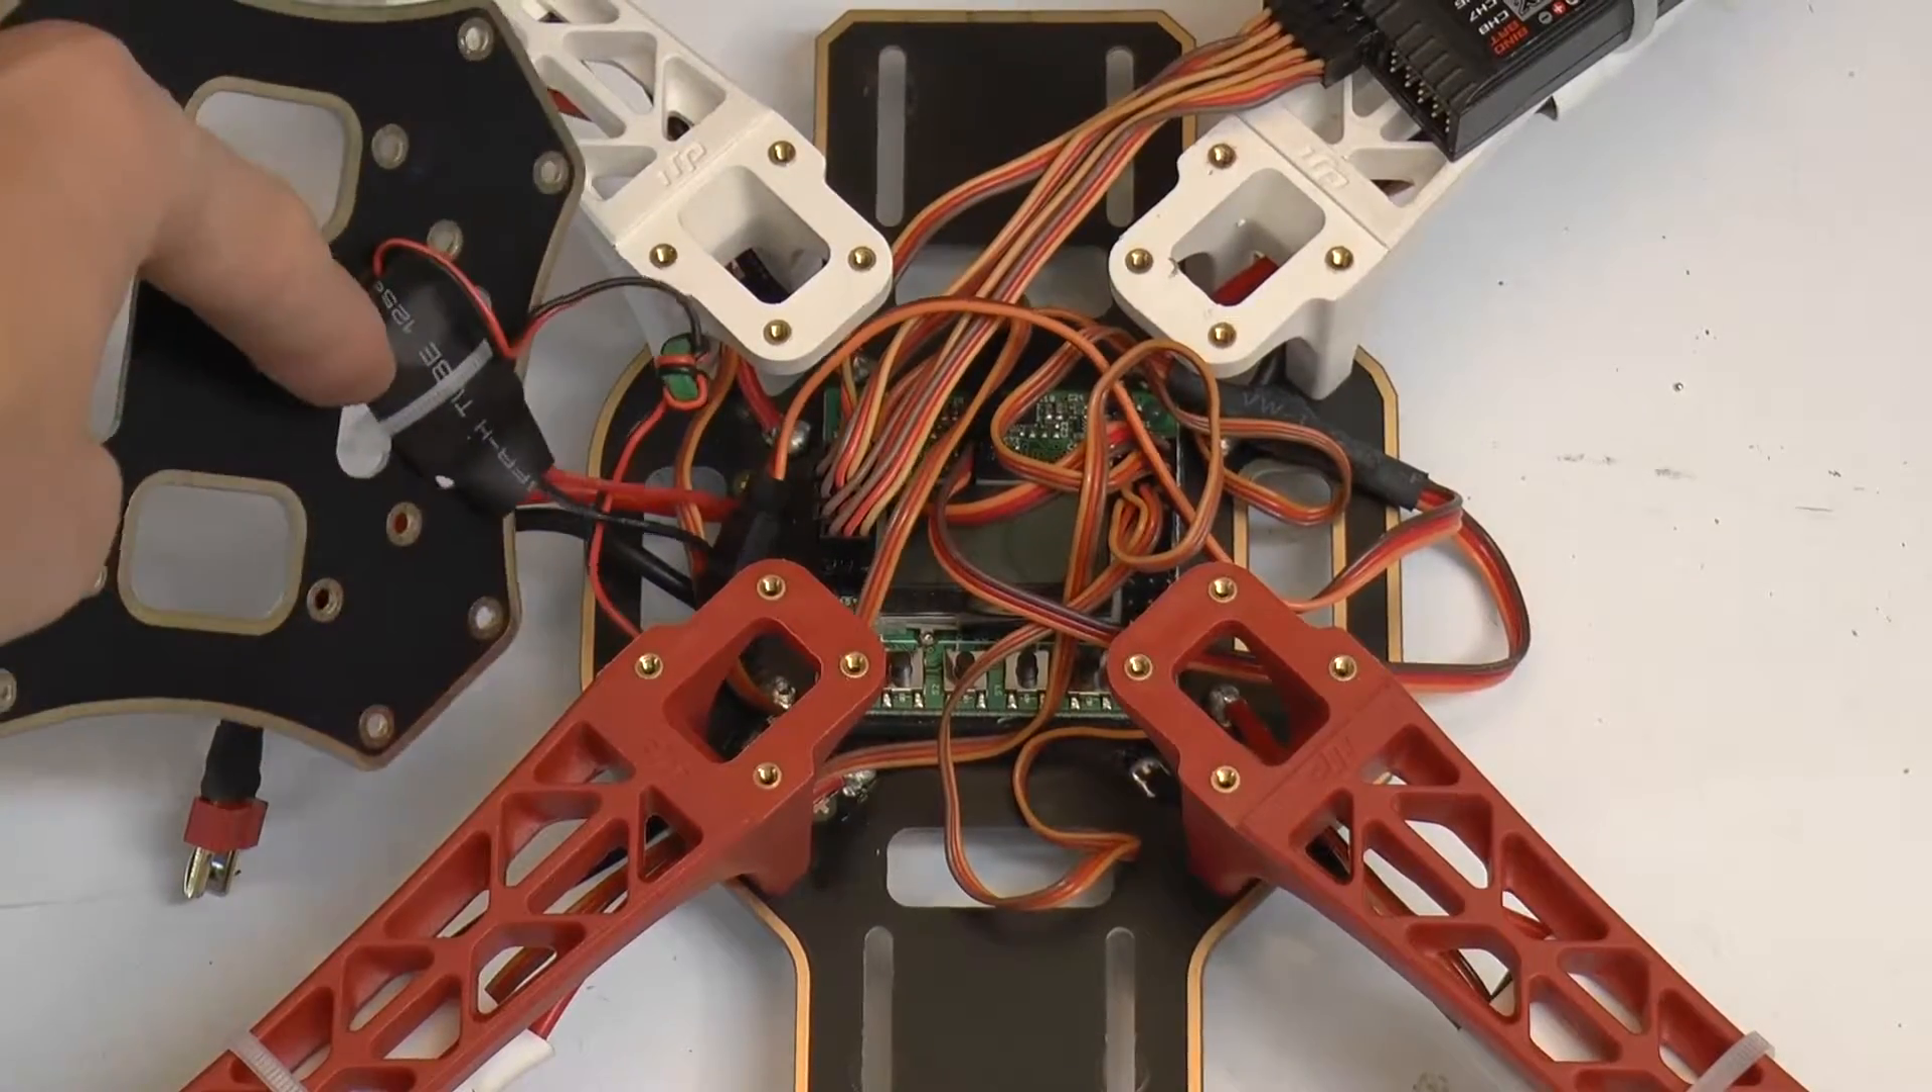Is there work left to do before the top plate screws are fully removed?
No.